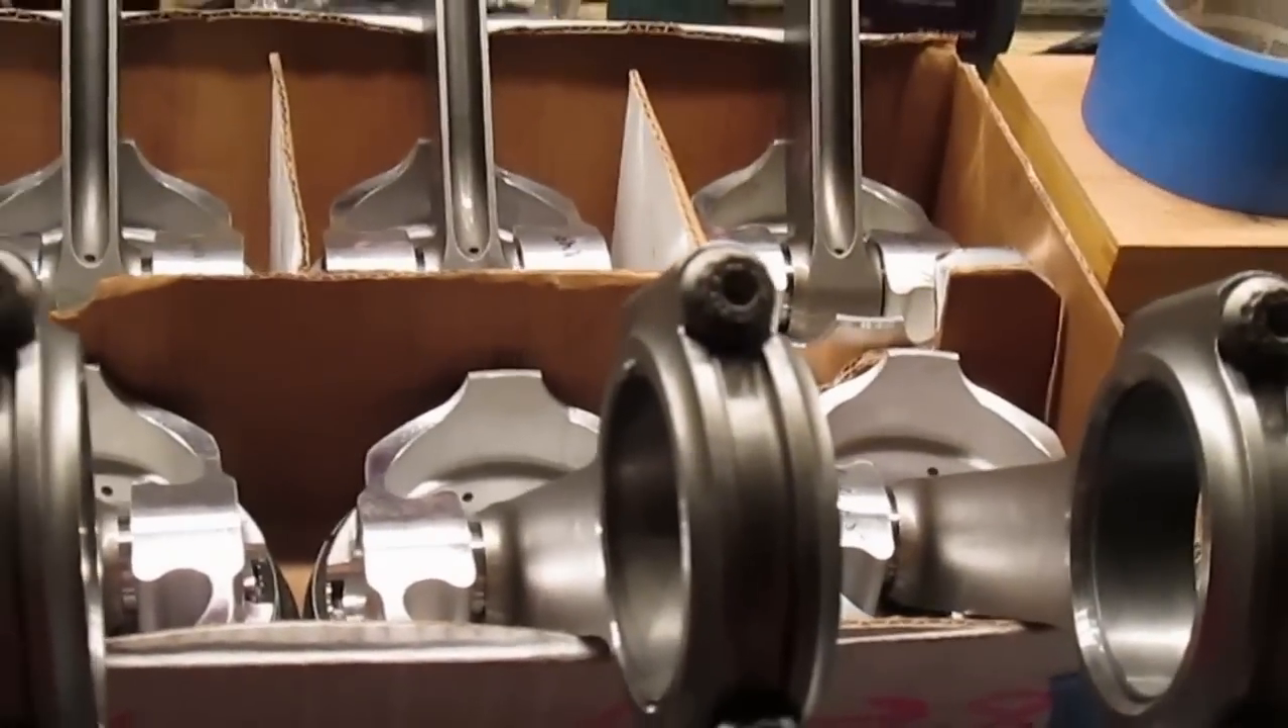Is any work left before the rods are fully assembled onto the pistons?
No.